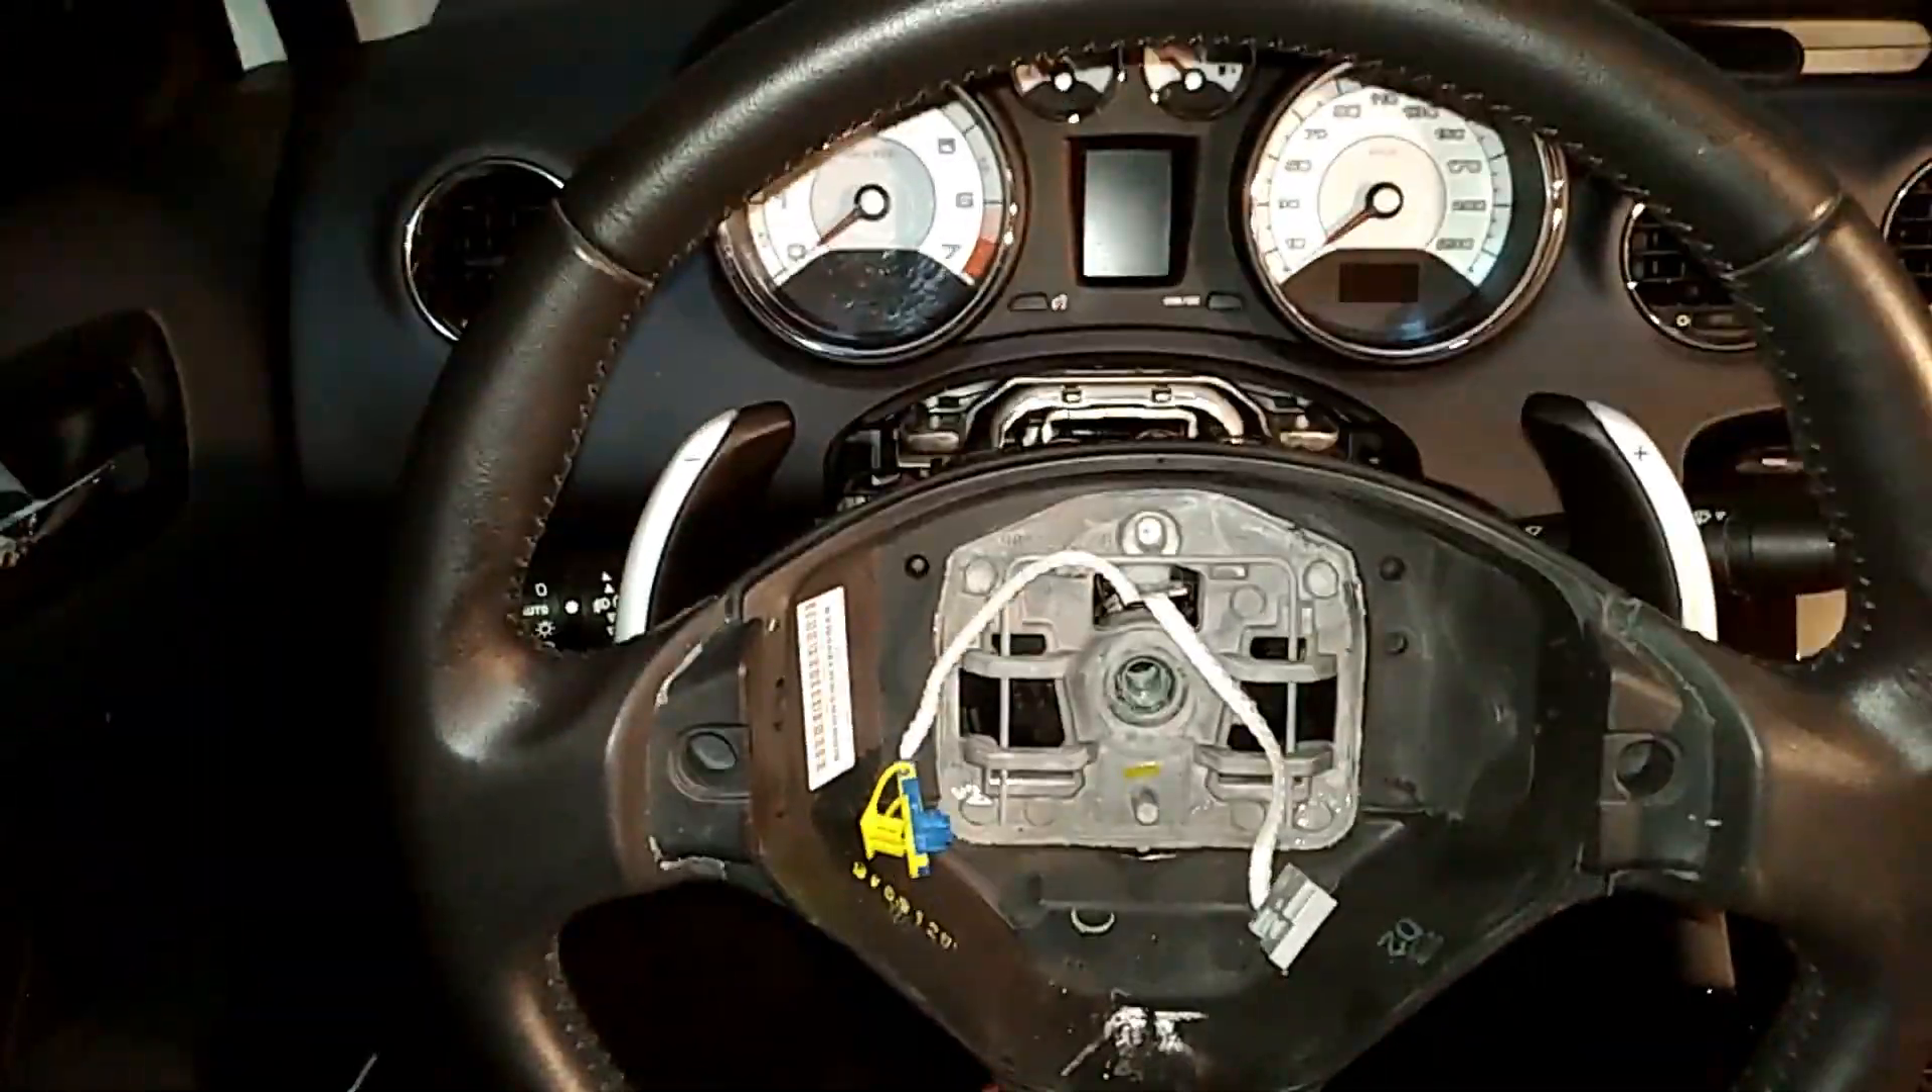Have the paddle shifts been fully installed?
Yes.